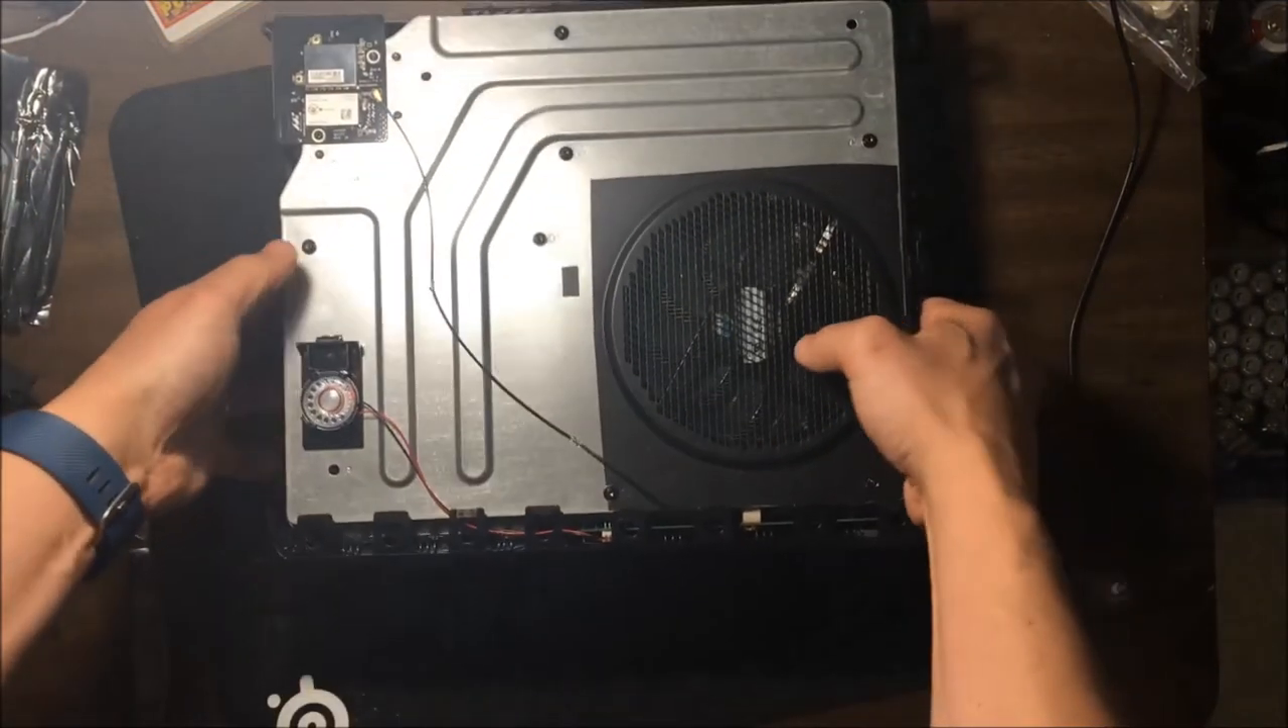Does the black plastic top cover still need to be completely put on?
Yes.